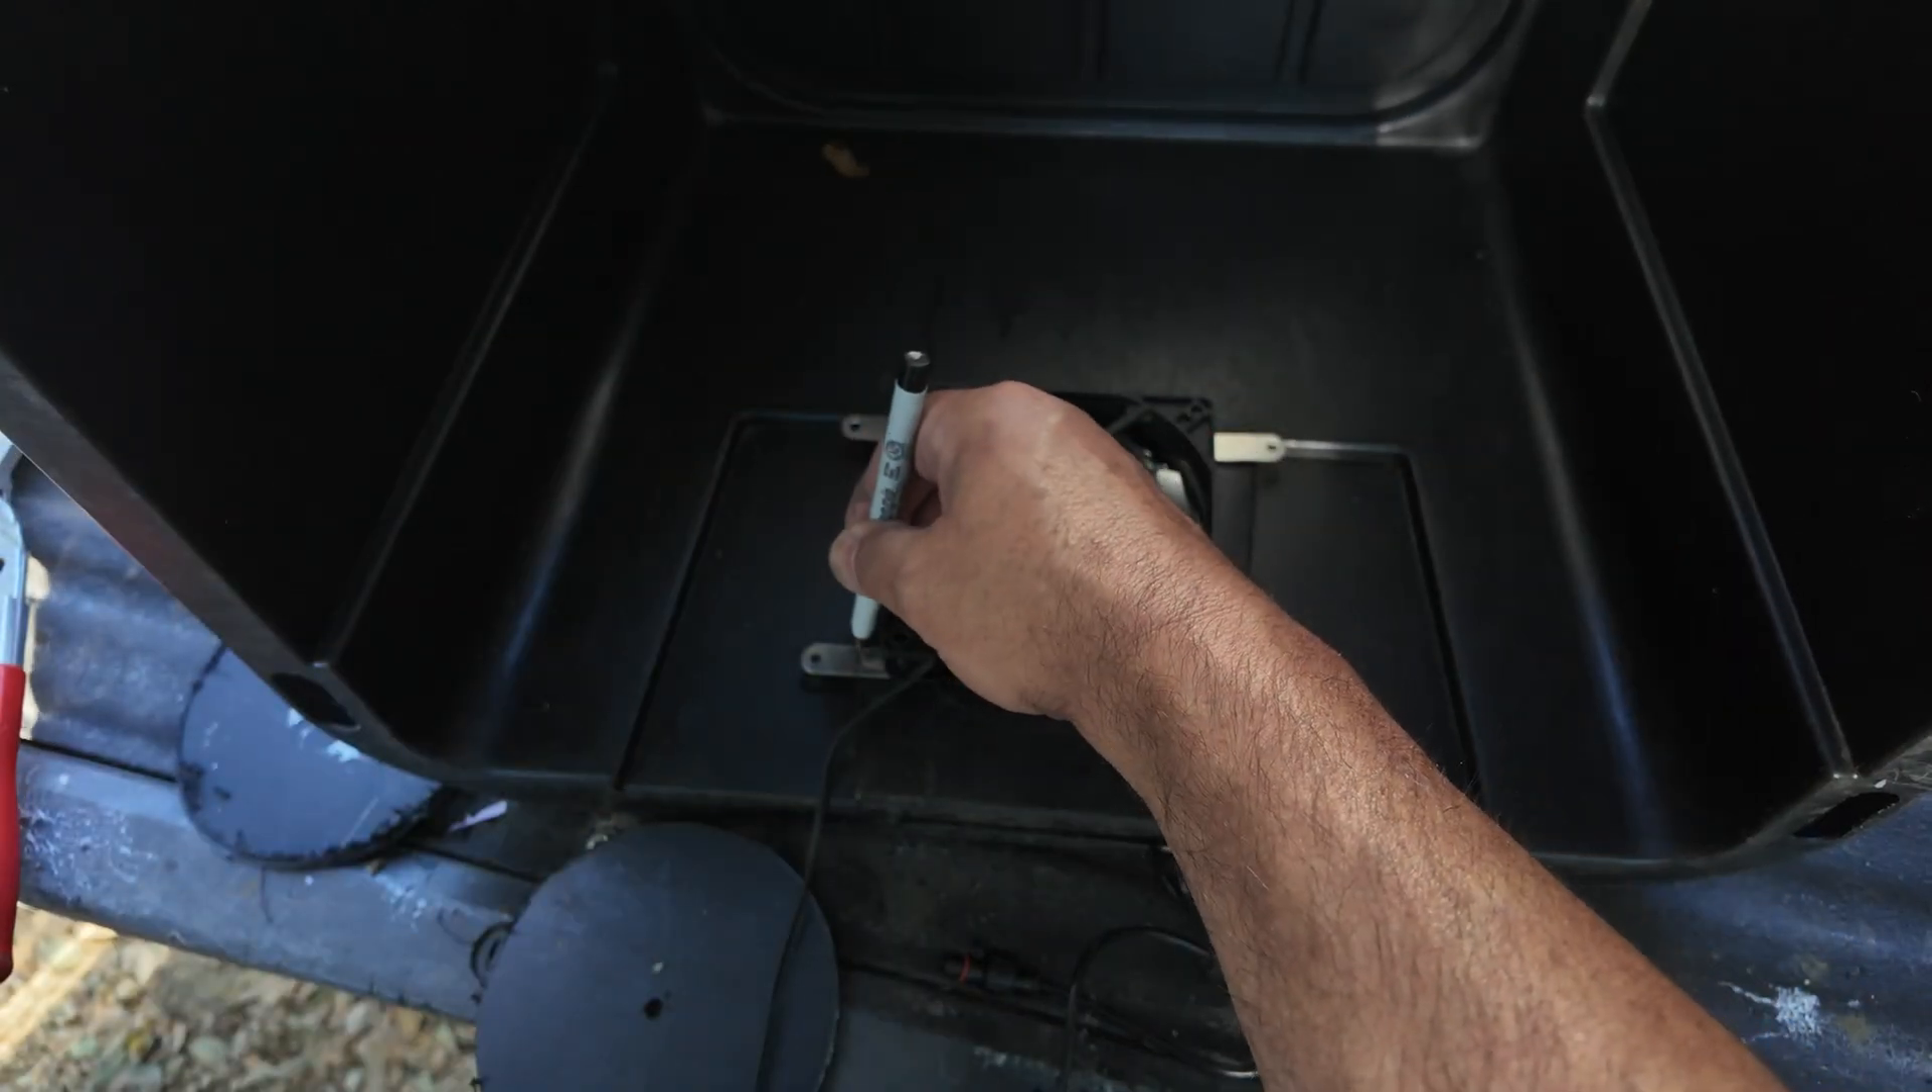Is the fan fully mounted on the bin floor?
No.